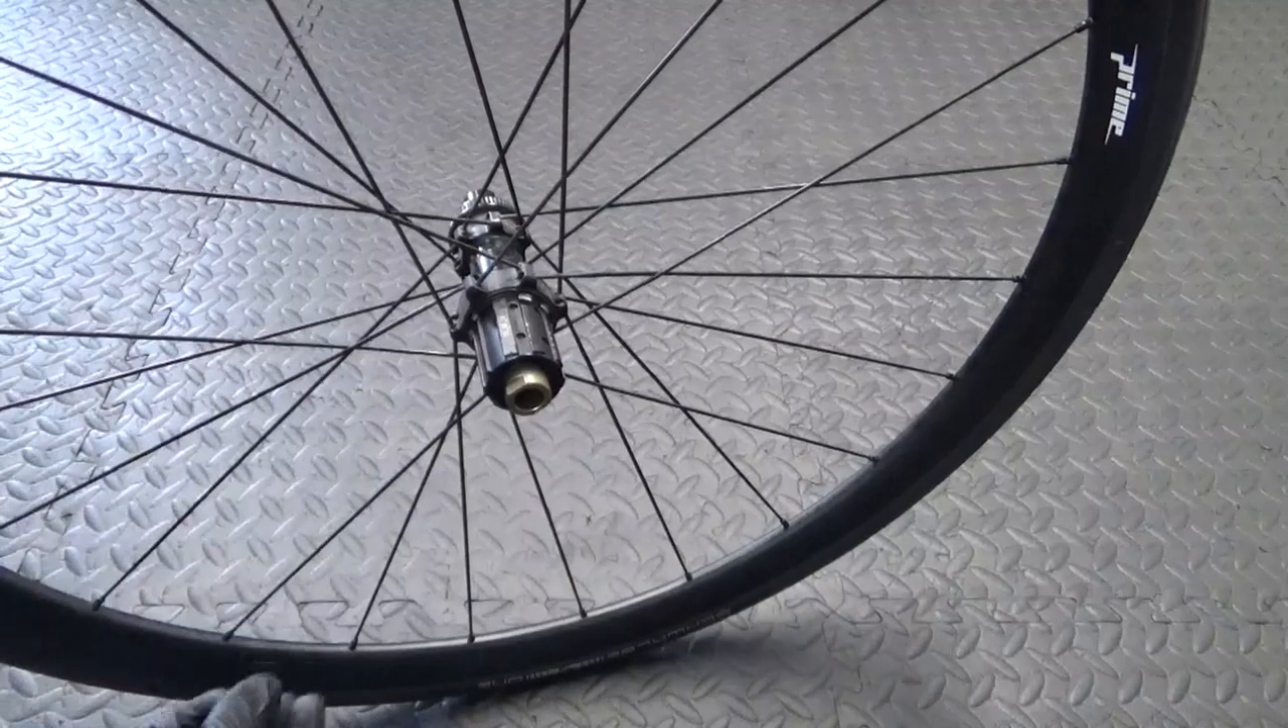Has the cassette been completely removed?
Yes.